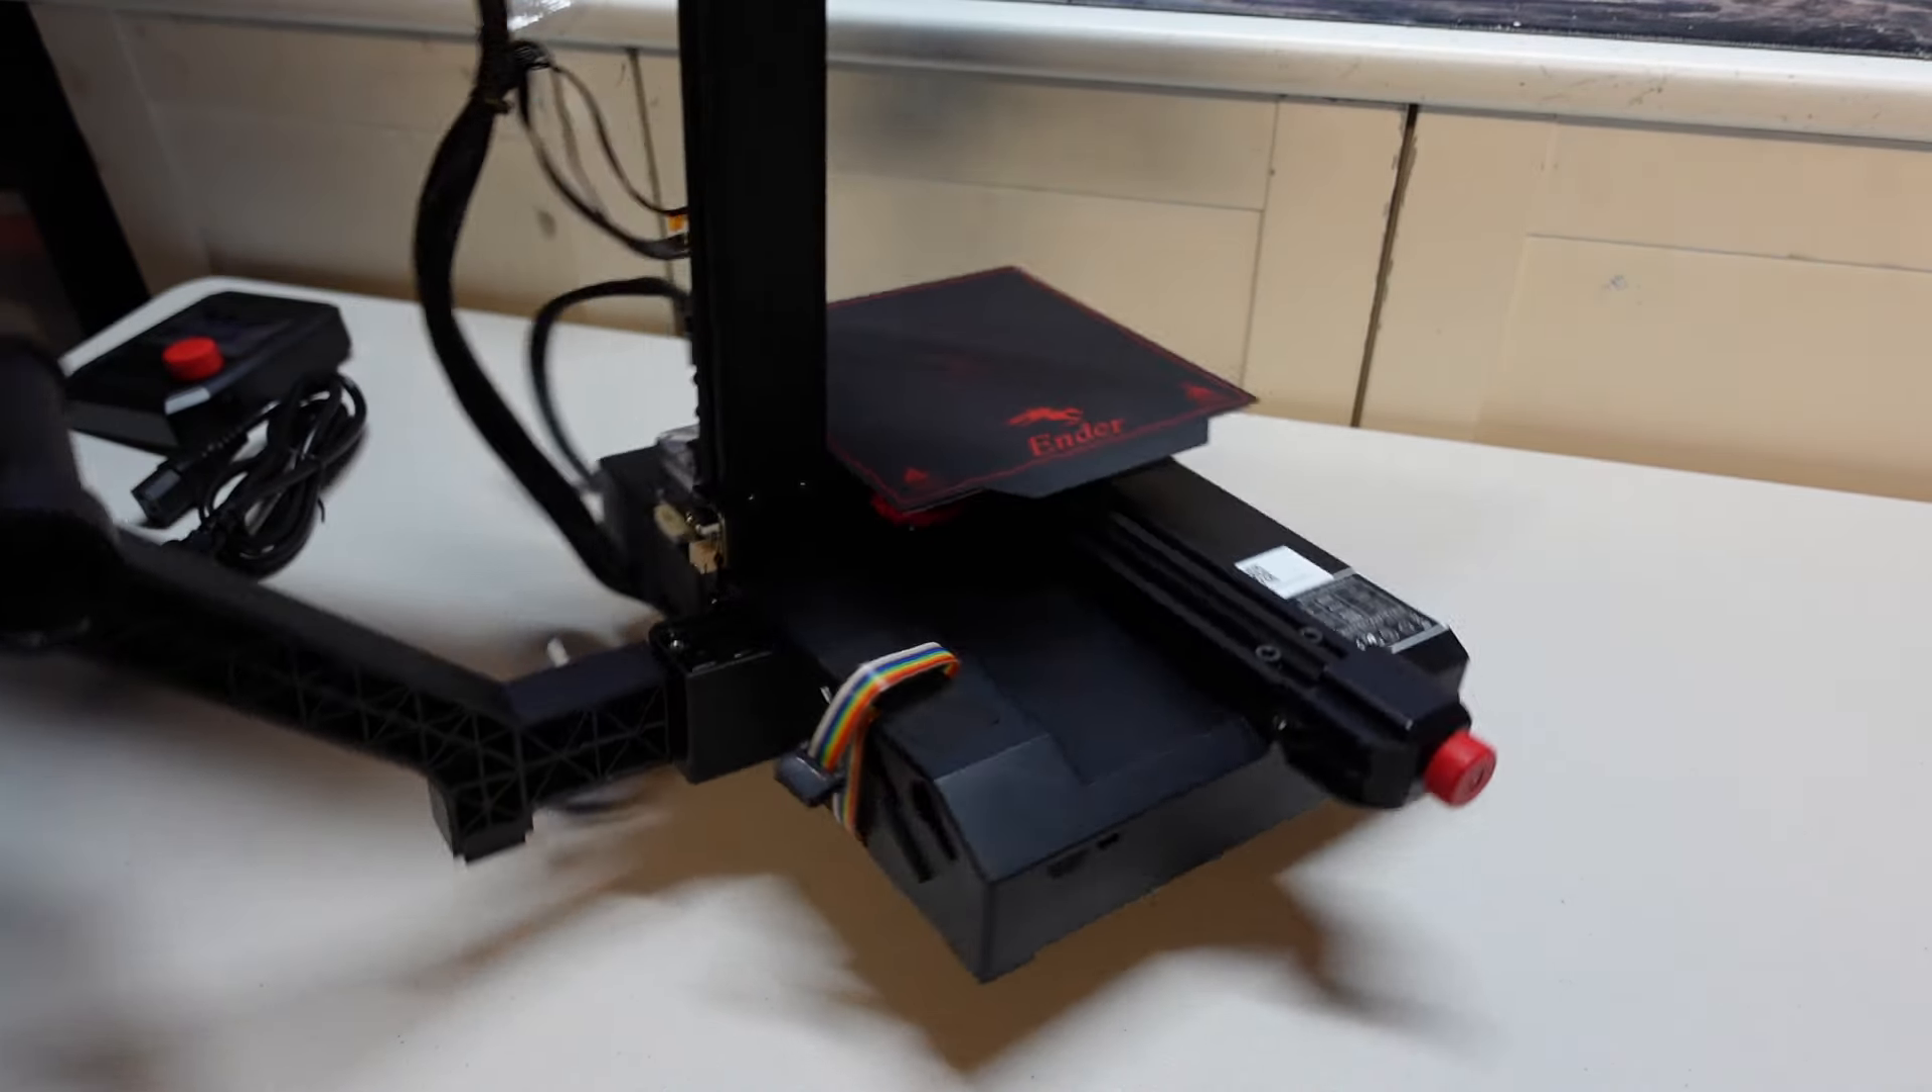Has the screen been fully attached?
No.